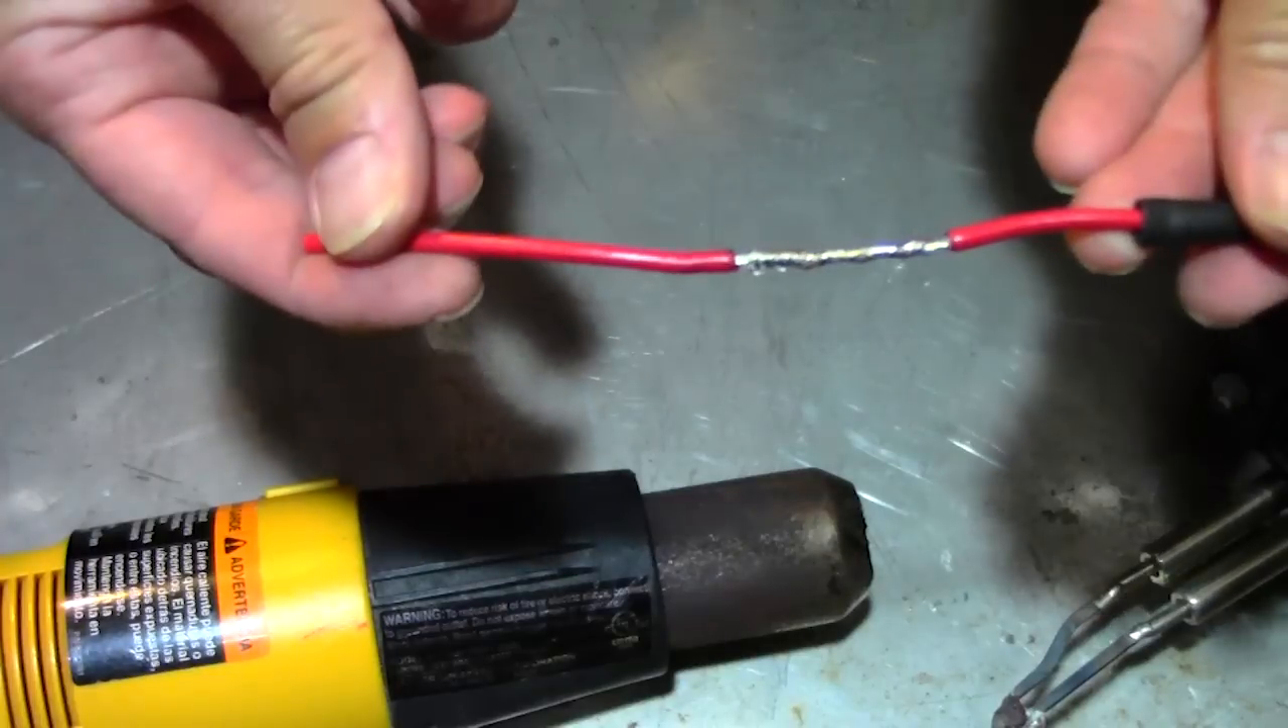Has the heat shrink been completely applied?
No.